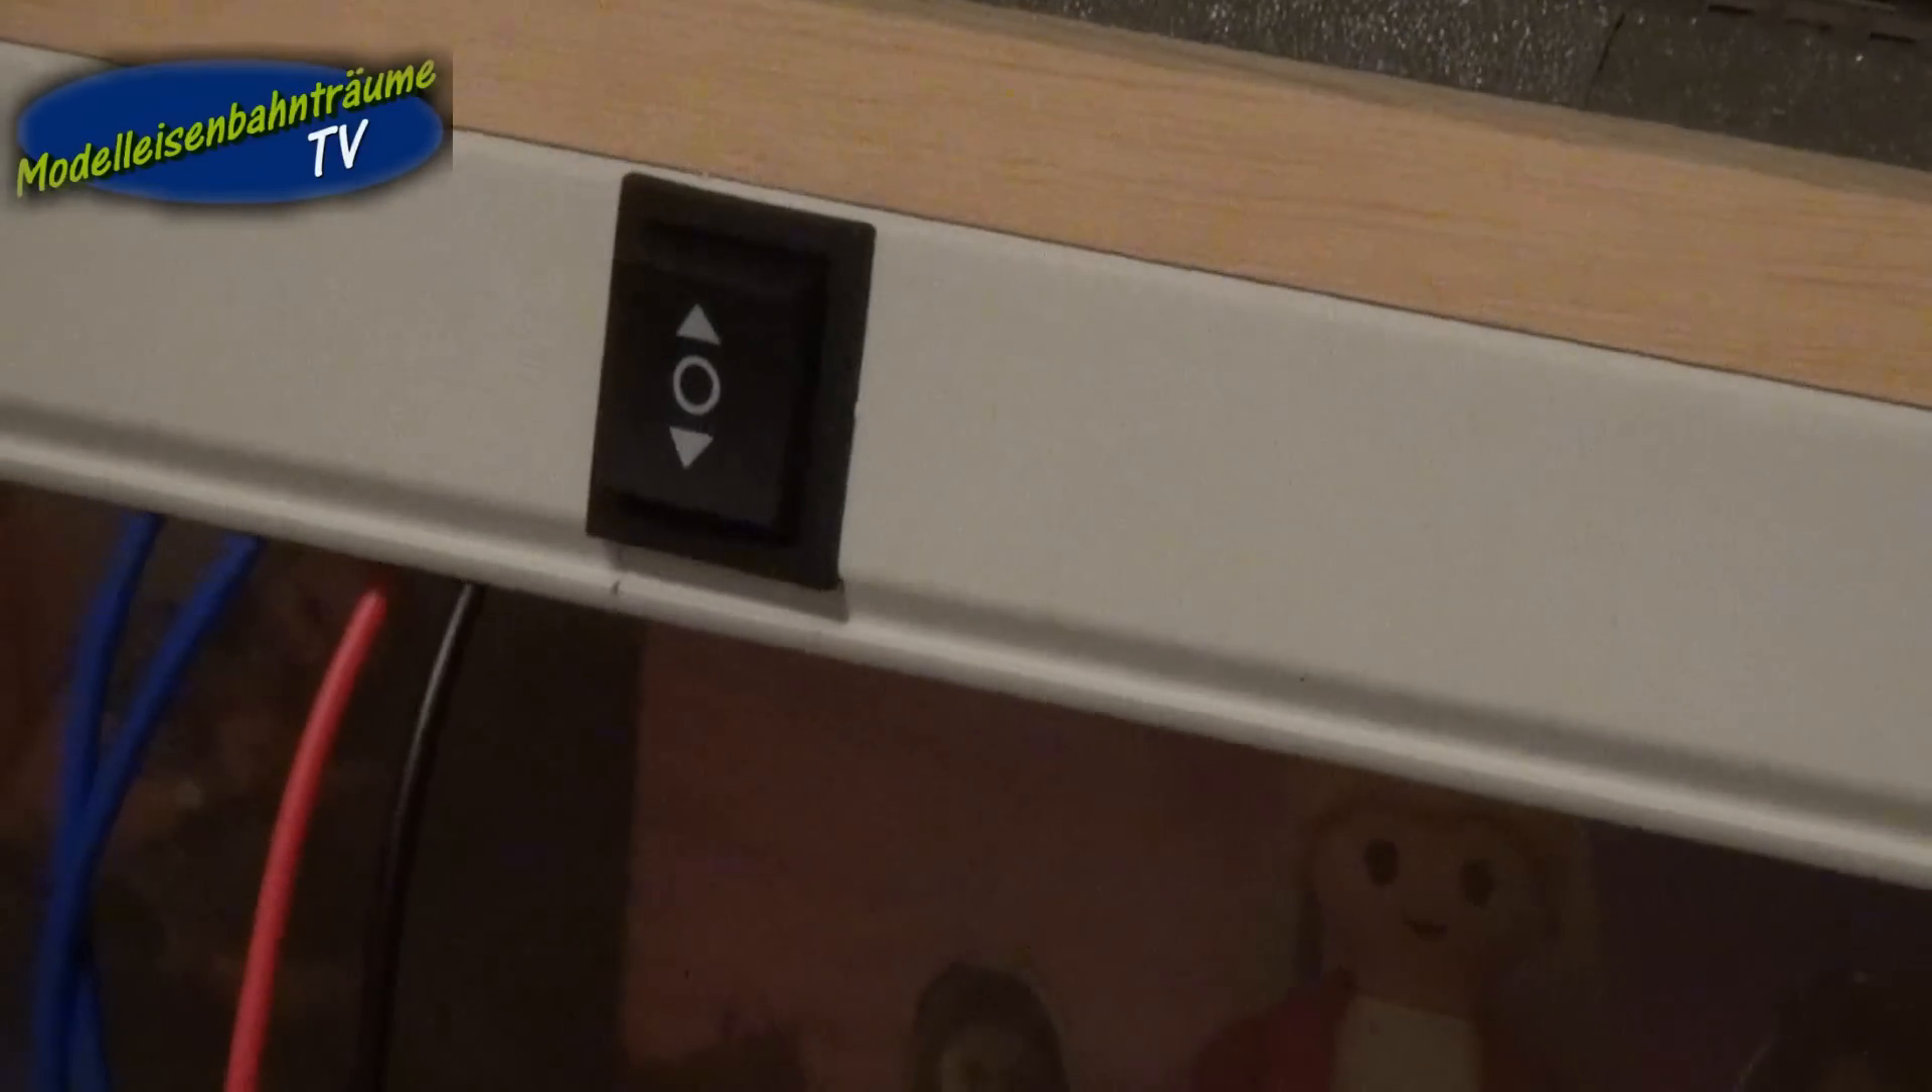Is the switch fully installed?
Yes.